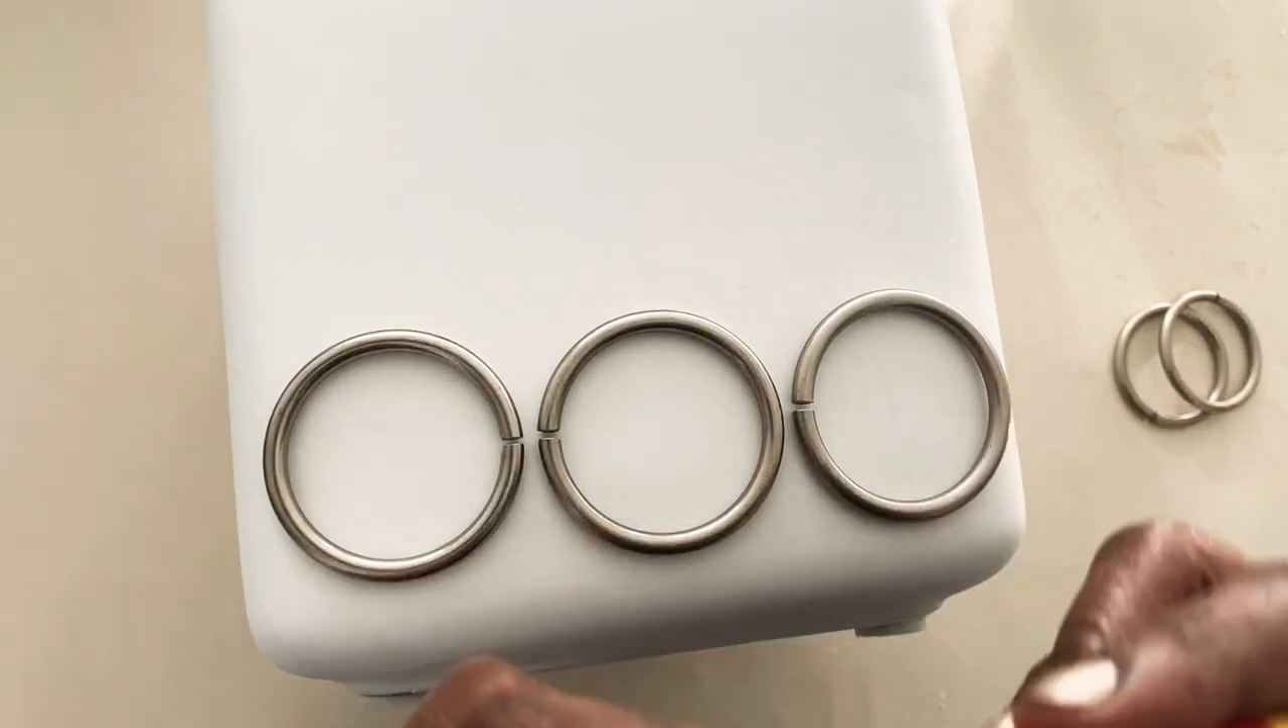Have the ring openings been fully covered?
No.